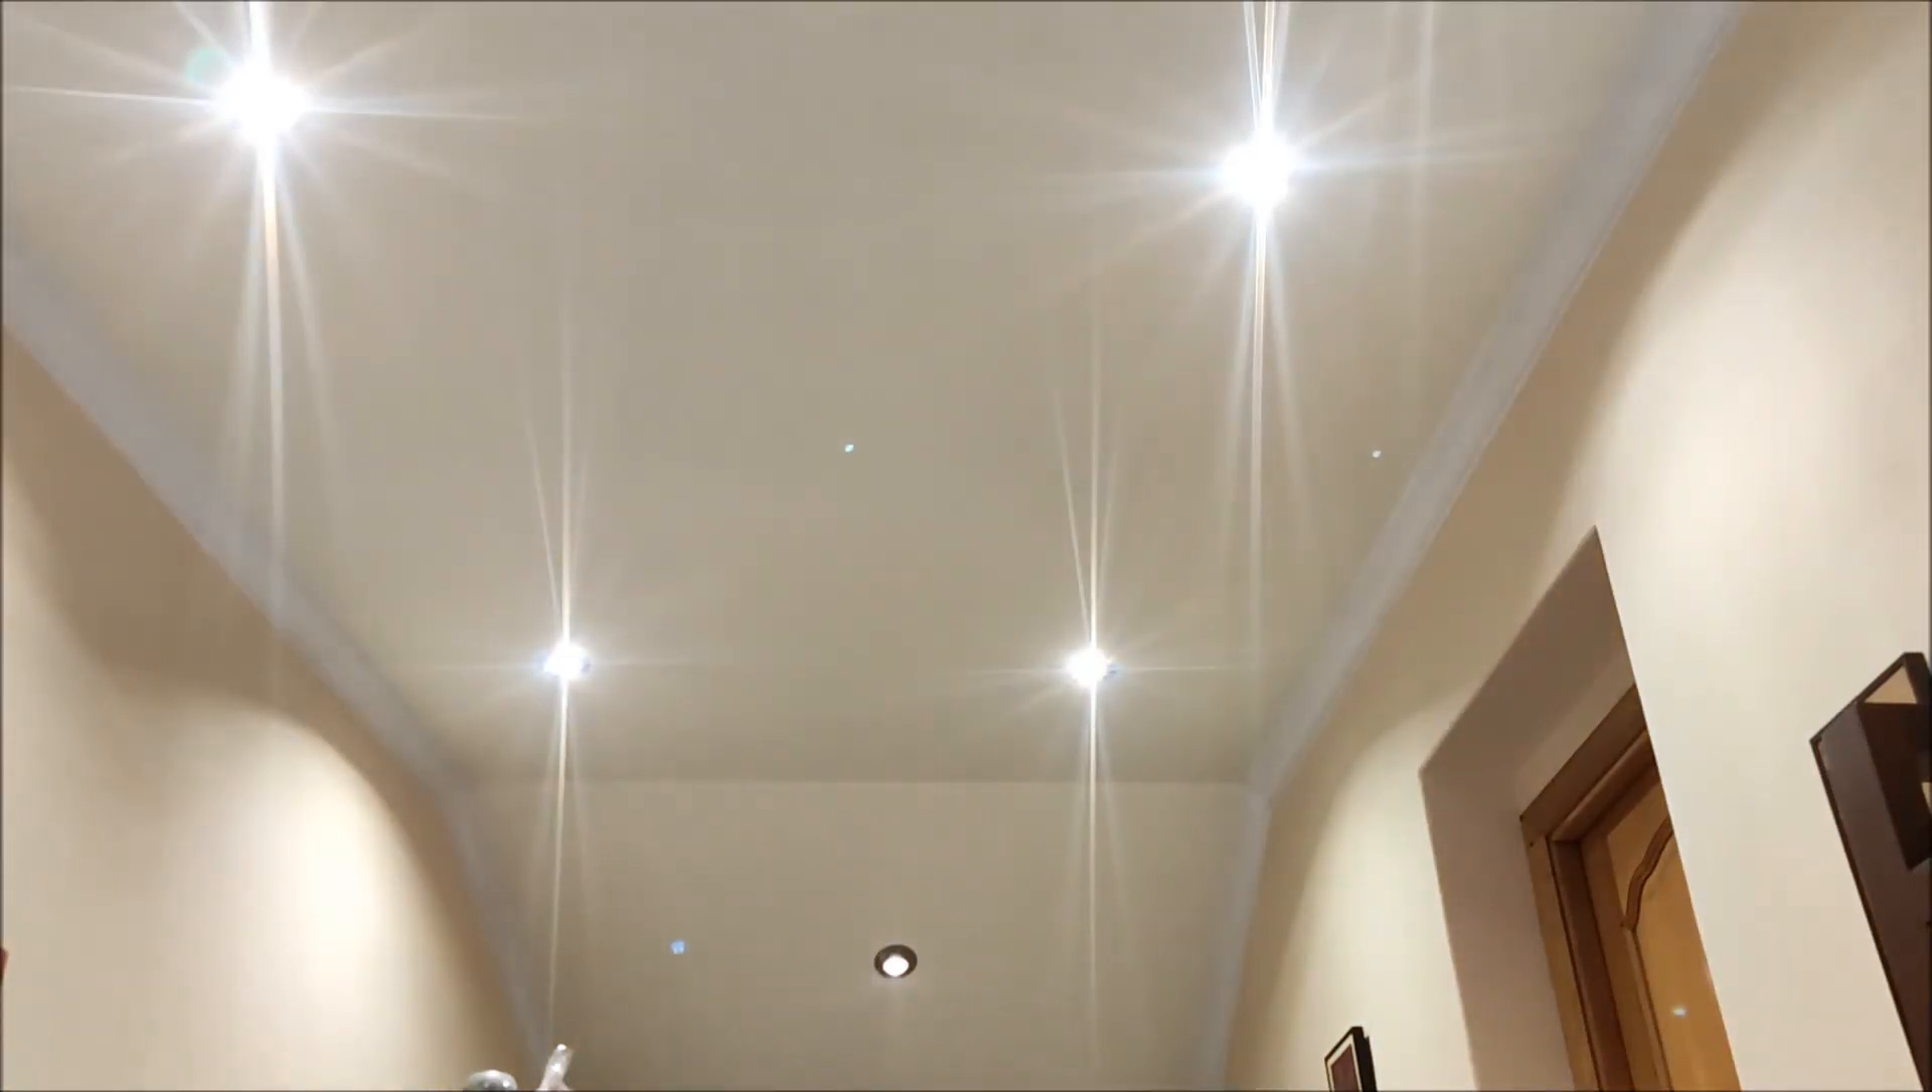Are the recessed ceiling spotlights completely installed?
Yes.